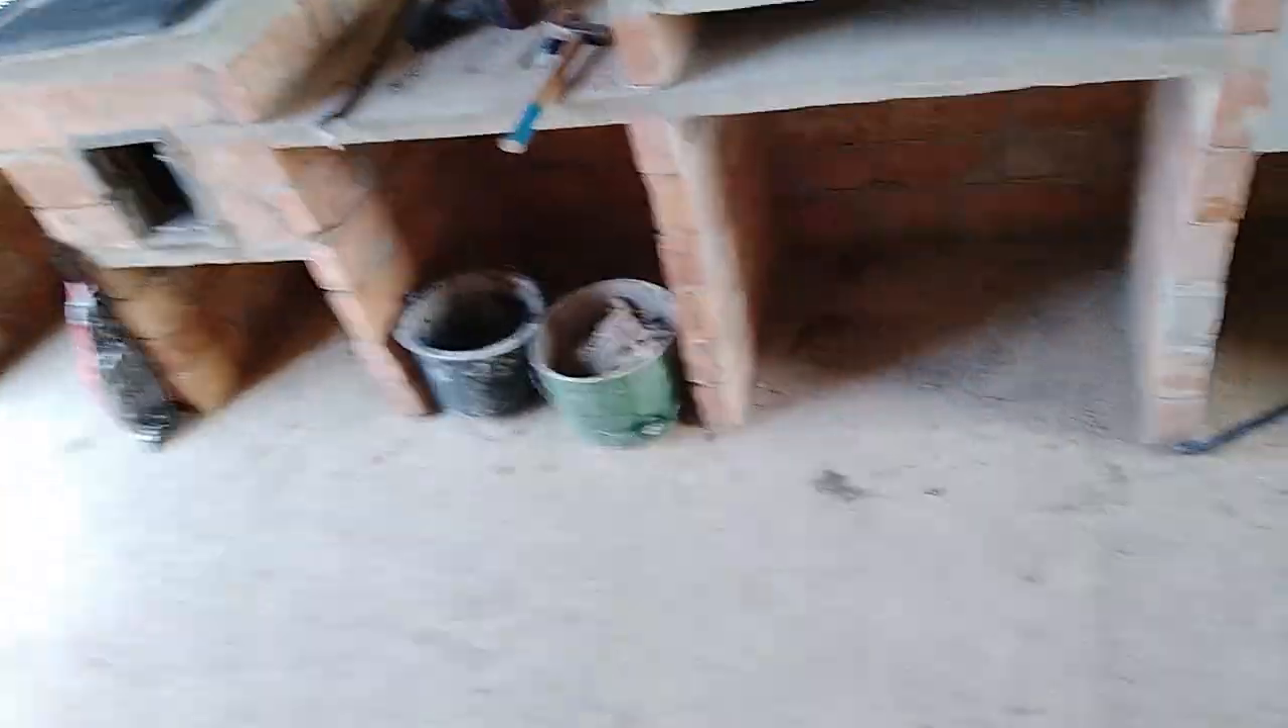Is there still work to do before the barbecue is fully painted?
Yes.